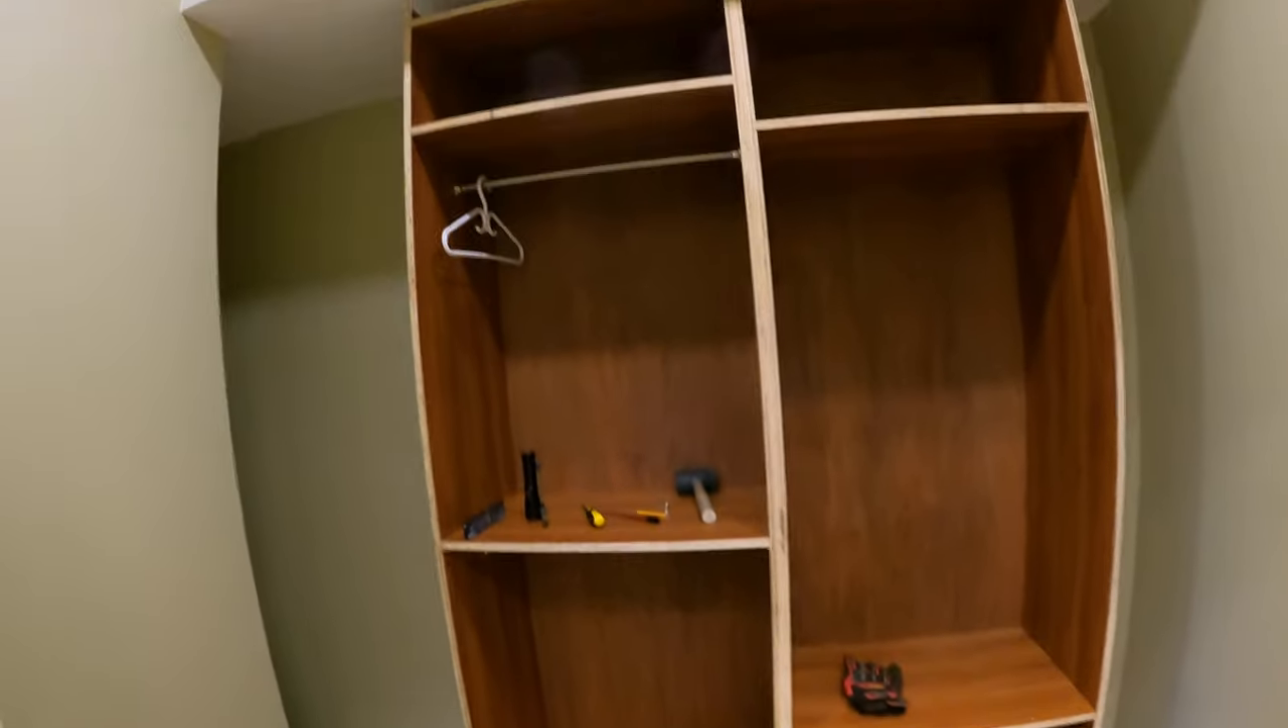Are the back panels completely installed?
Yes.